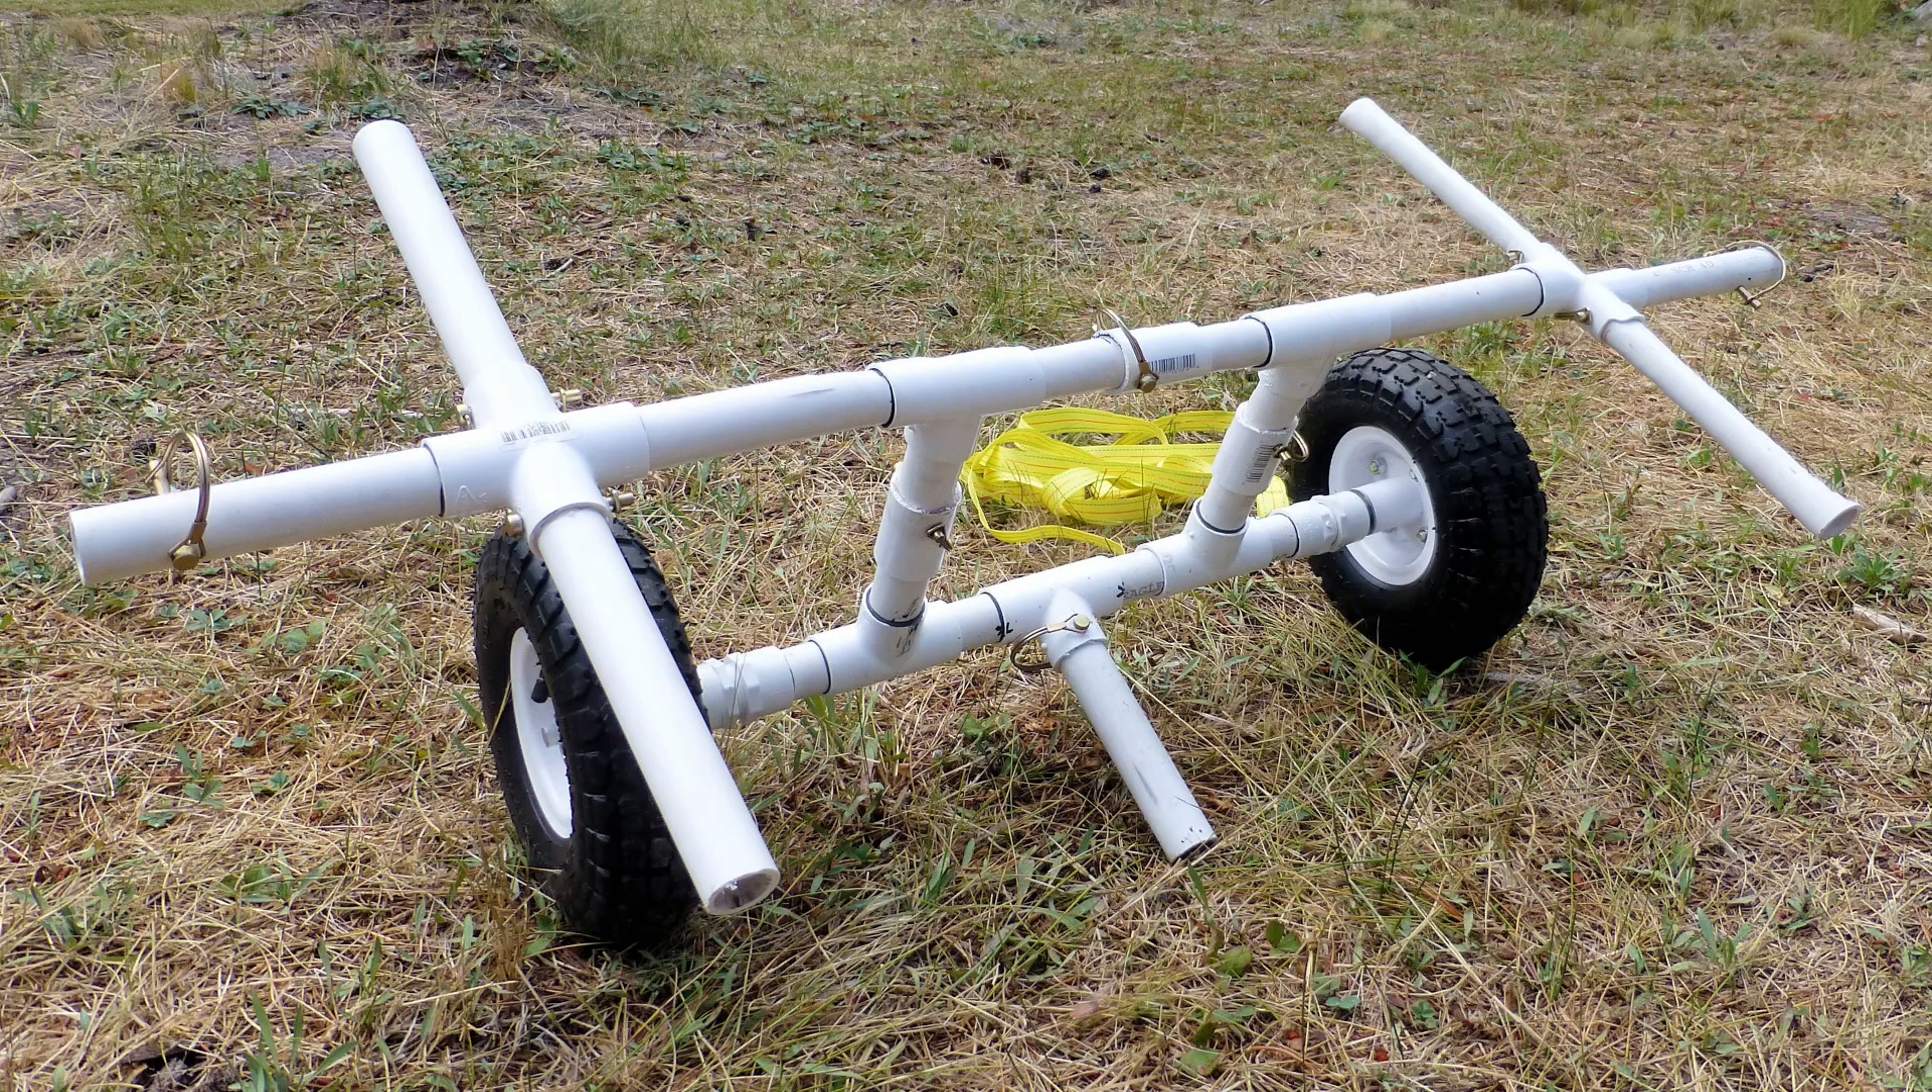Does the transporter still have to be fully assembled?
No.